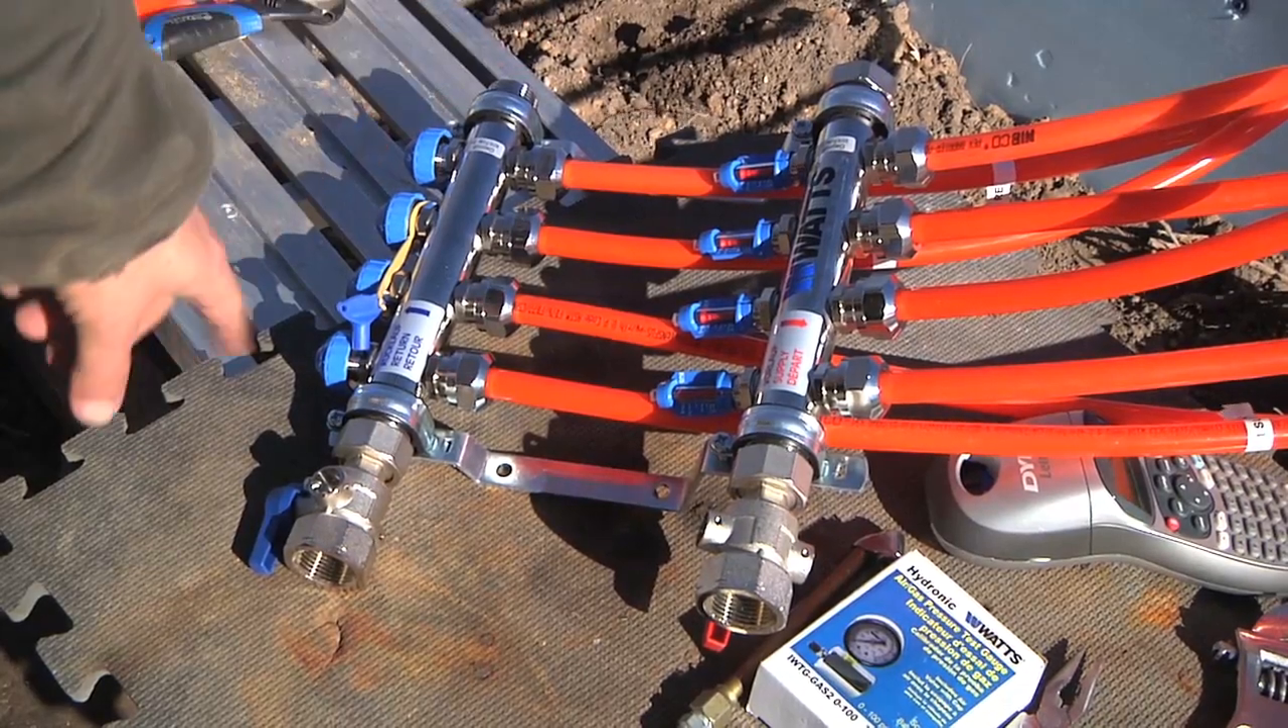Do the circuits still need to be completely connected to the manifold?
No.